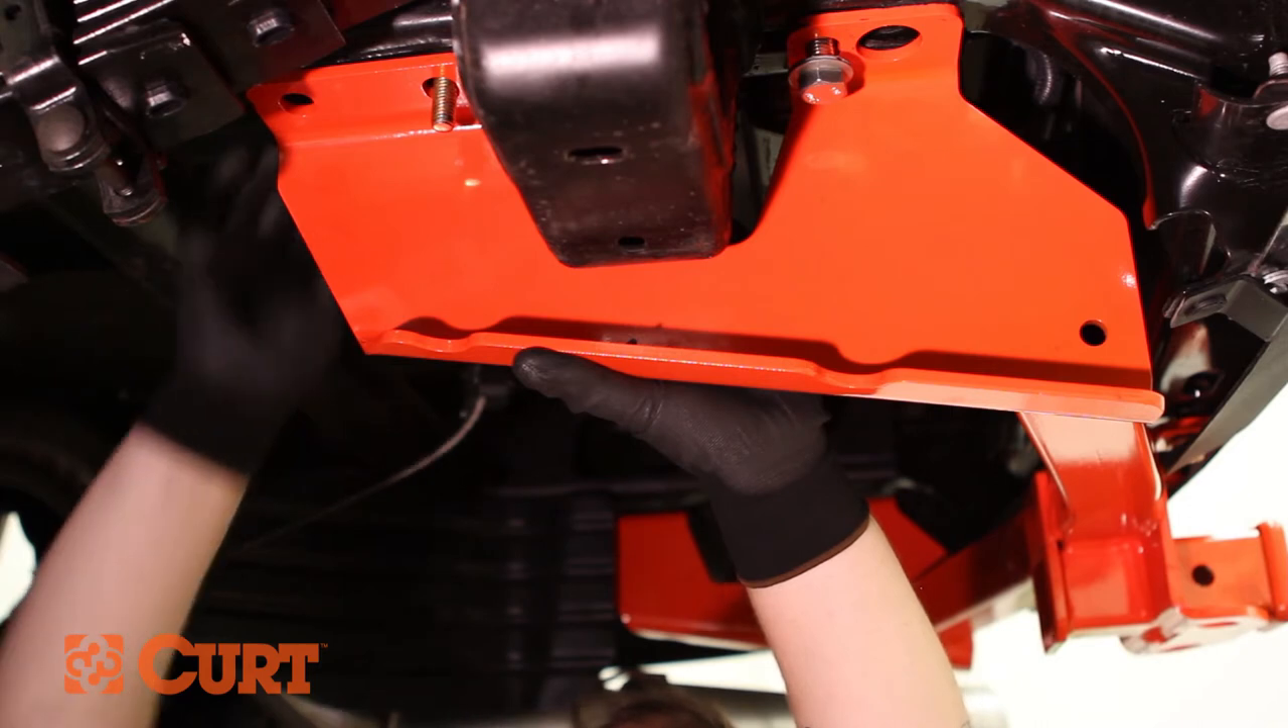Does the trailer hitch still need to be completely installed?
Yes.